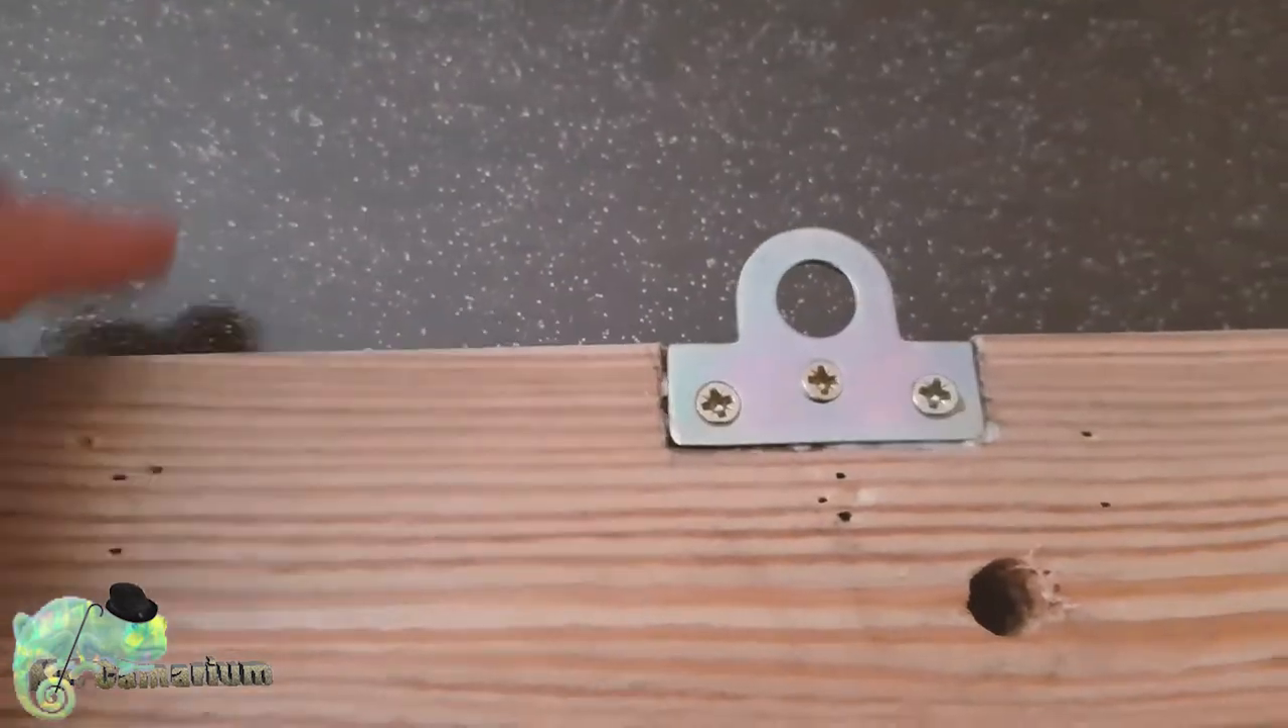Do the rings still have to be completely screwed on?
No.